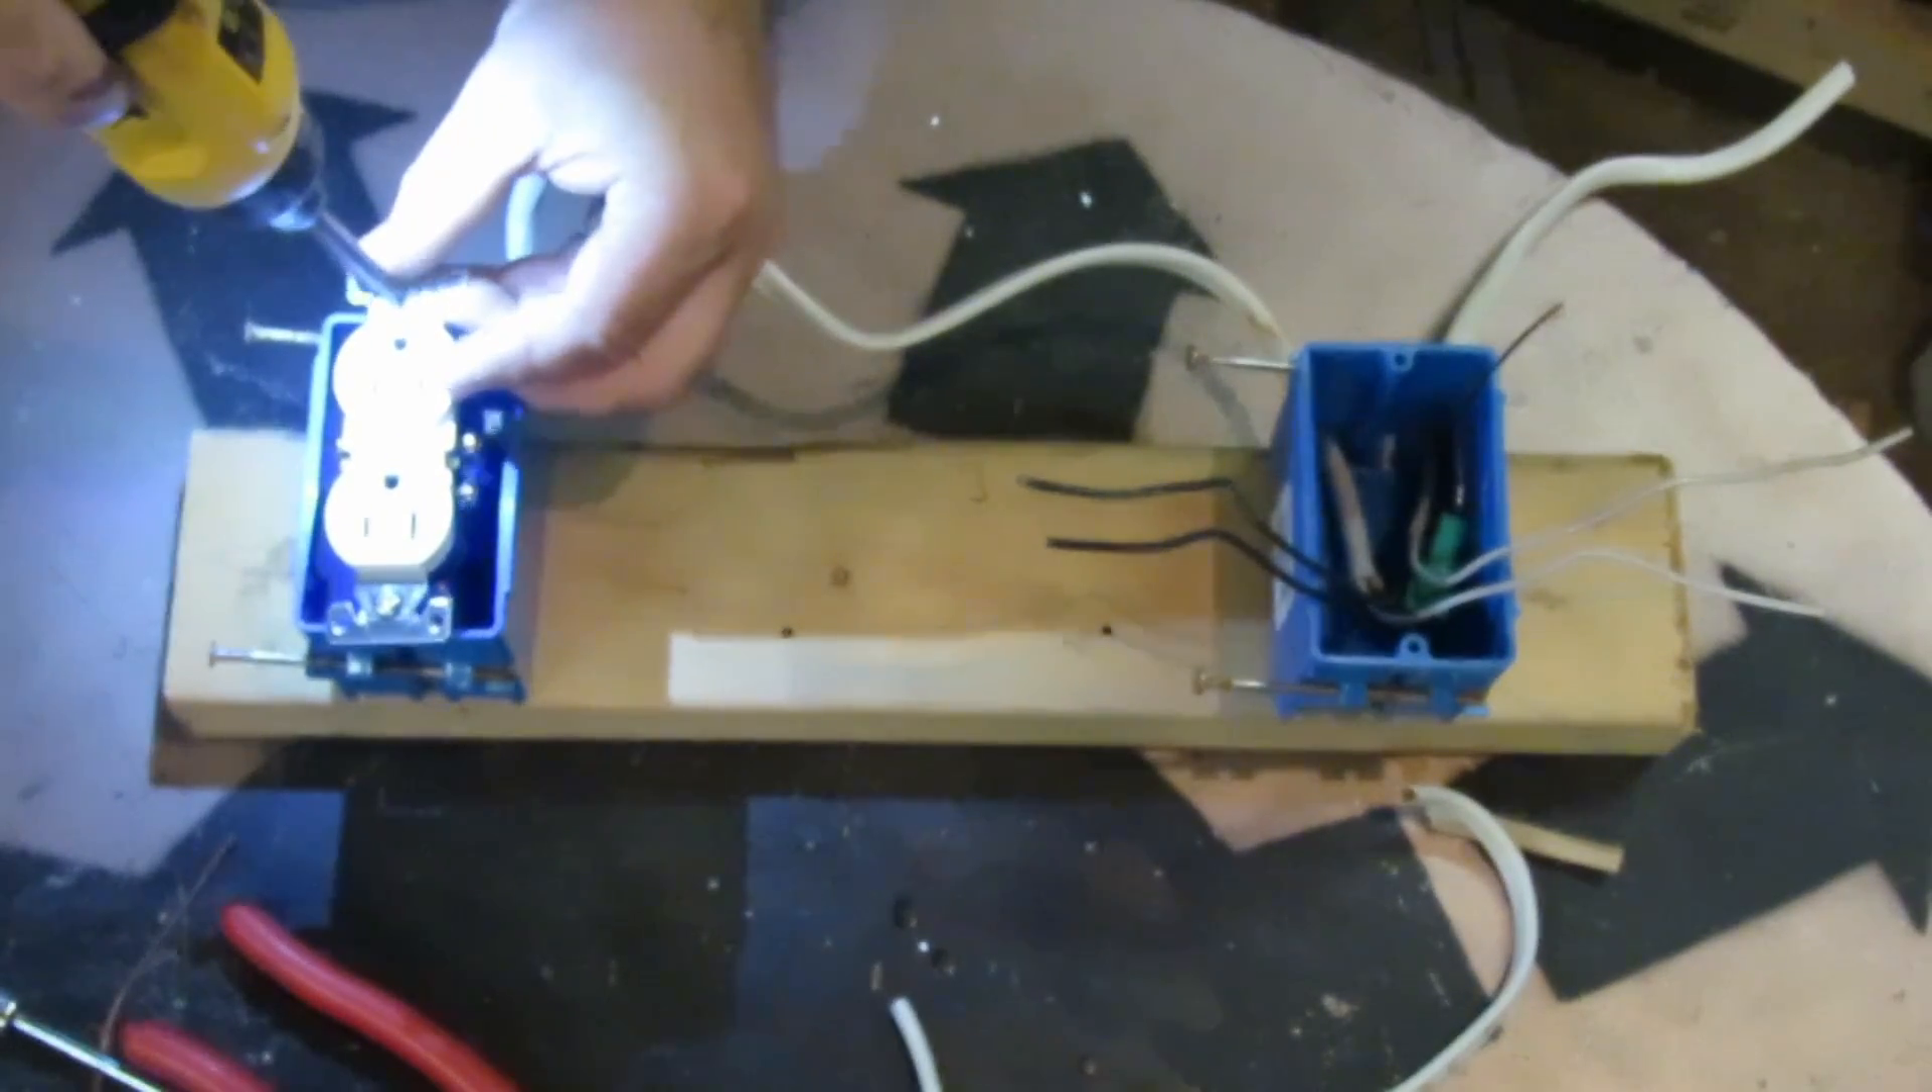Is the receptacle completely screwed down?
No.